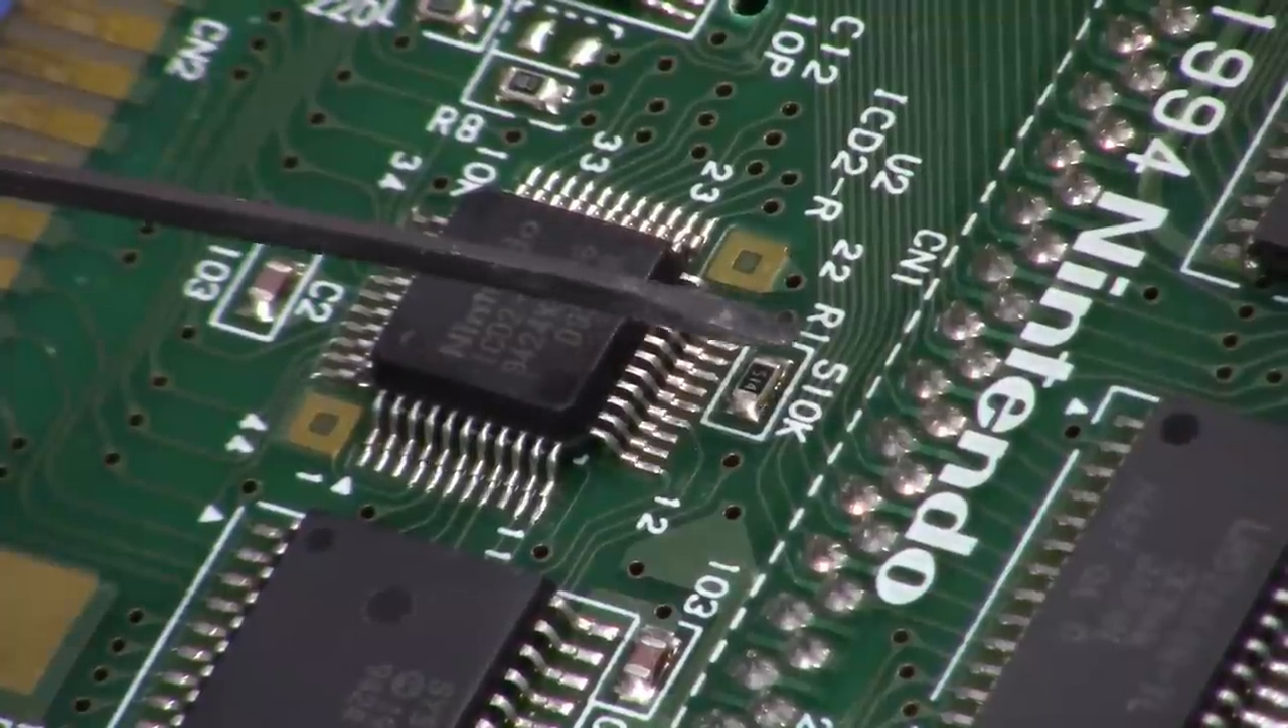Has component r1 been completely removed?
No.